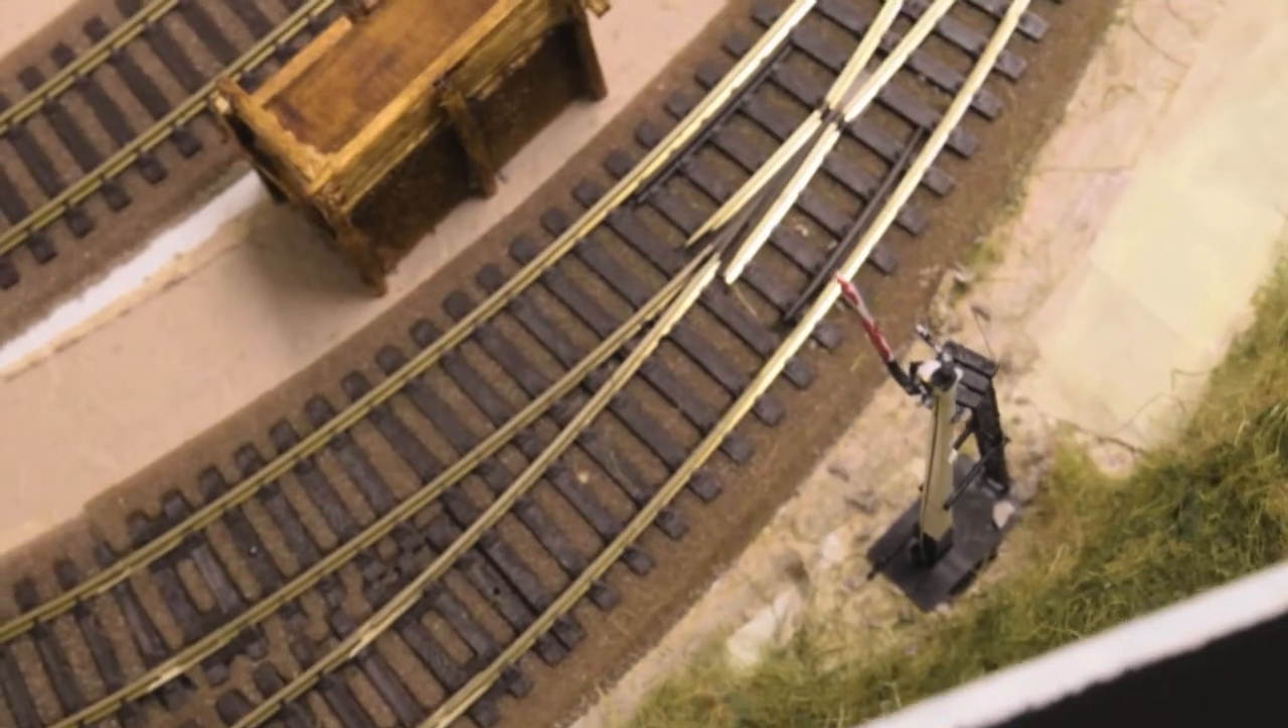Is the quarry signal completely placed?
Yes.